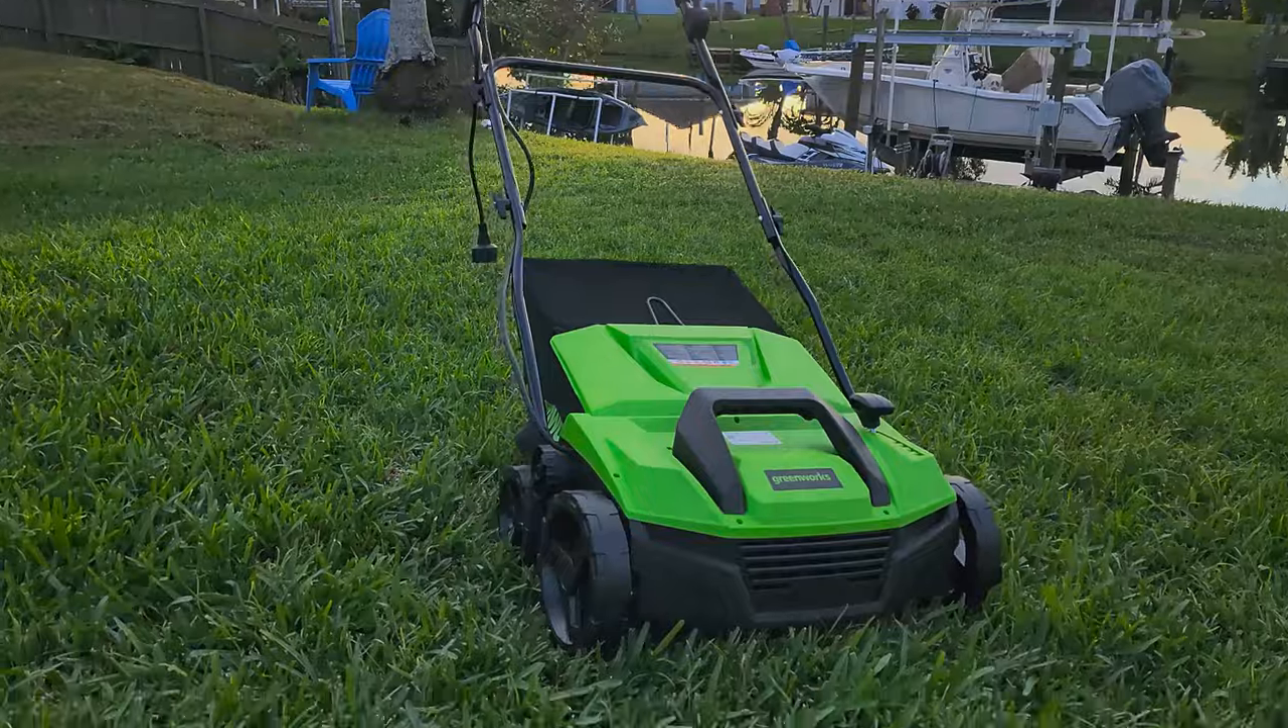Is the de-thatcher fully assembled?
Yes.